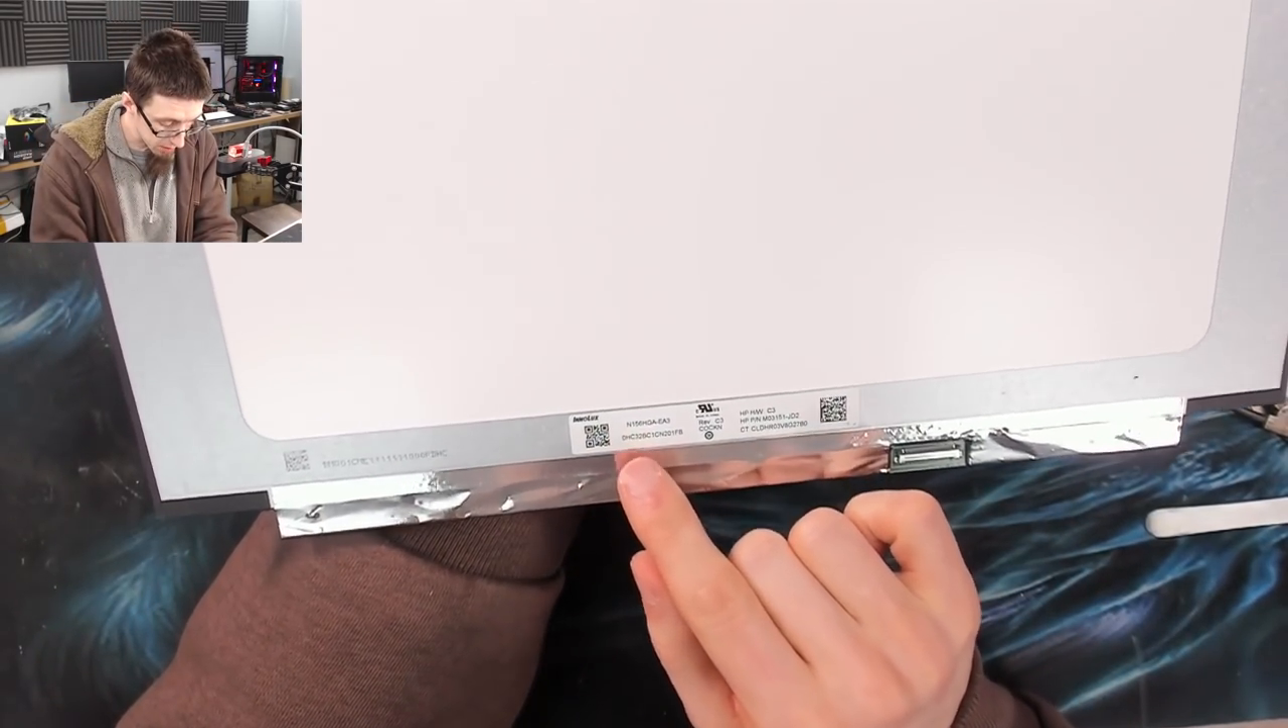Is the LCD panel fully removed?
Yes.